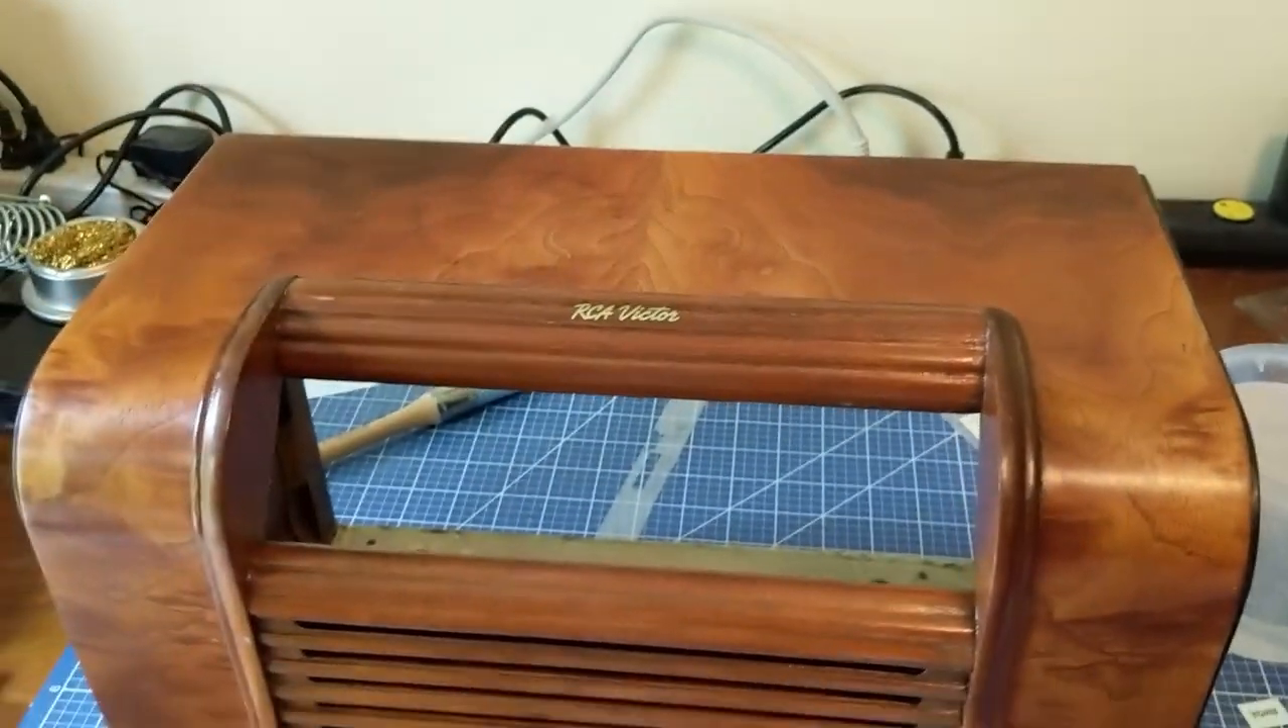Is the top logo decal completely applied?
Yes.